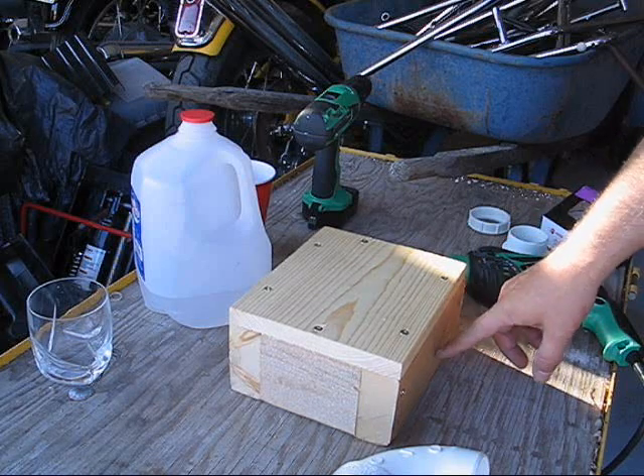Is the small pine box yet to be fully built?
No.